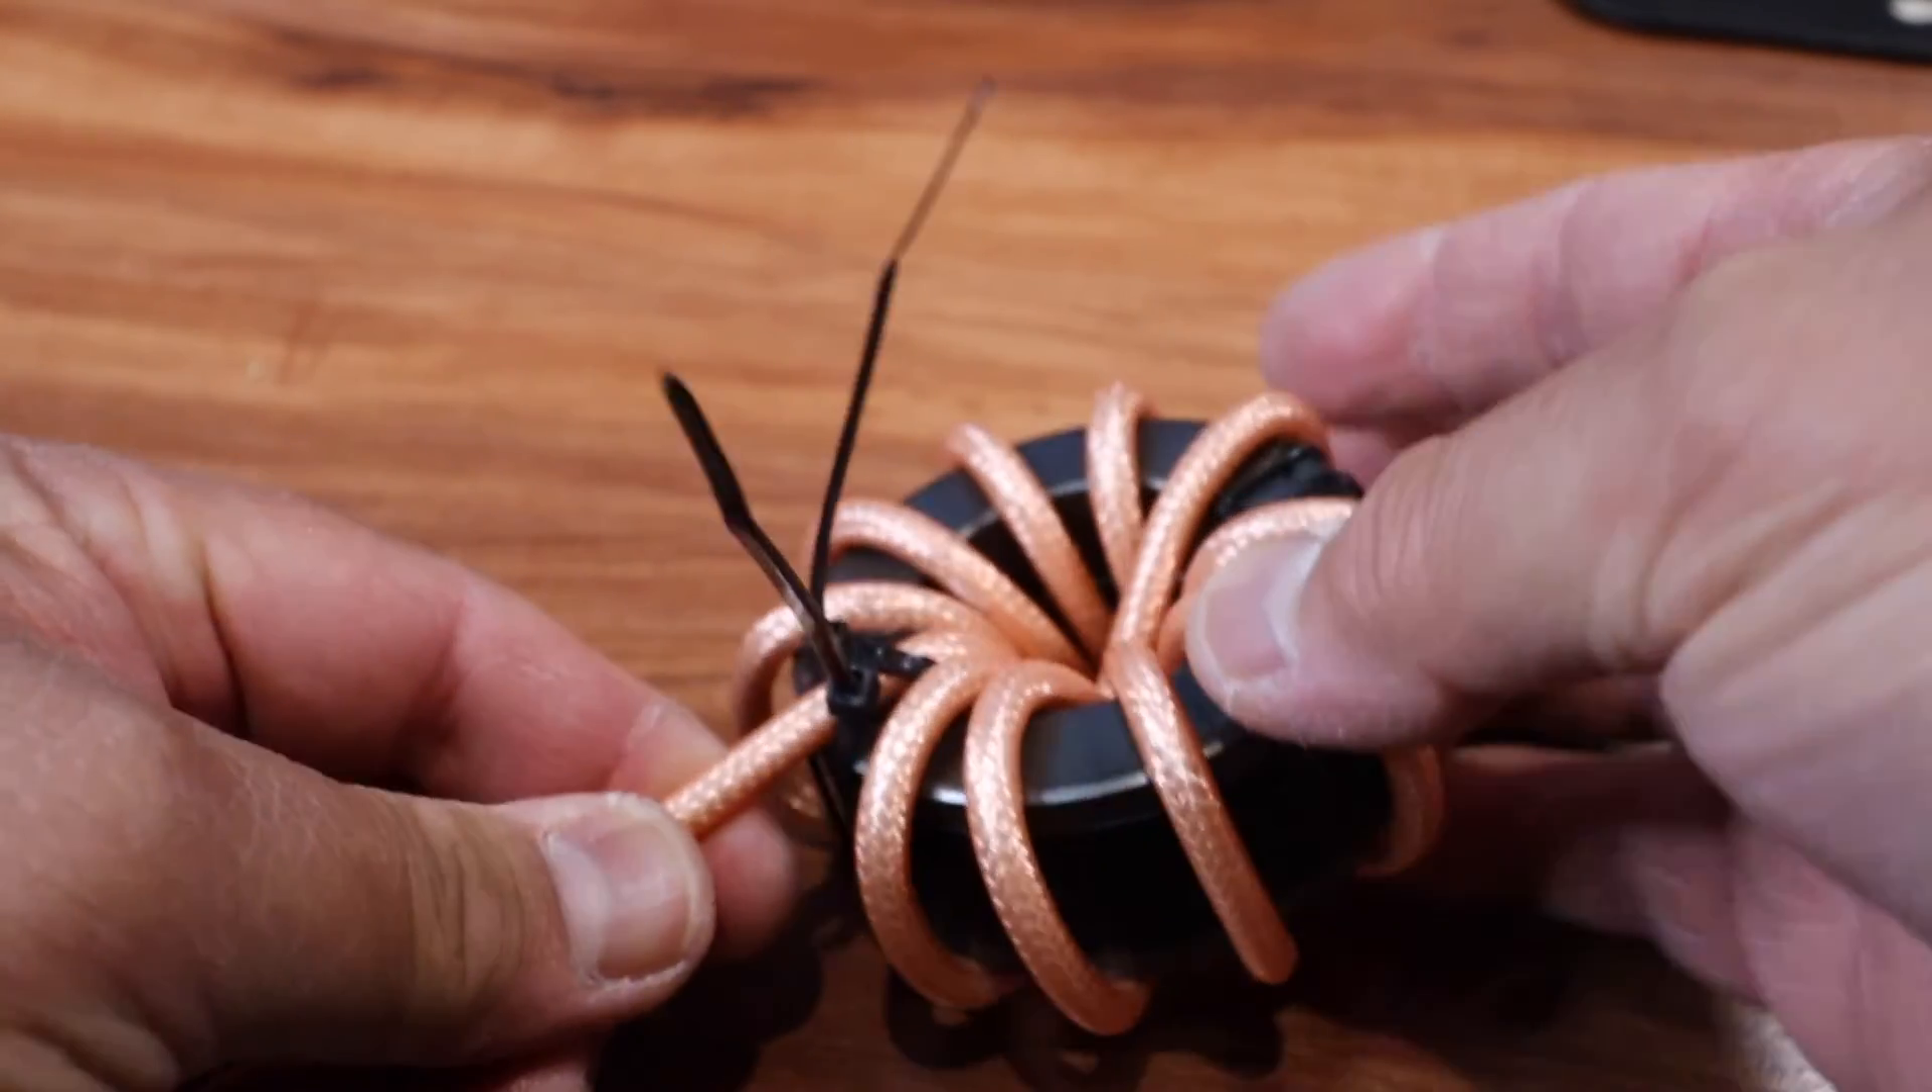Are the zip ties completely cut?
No.